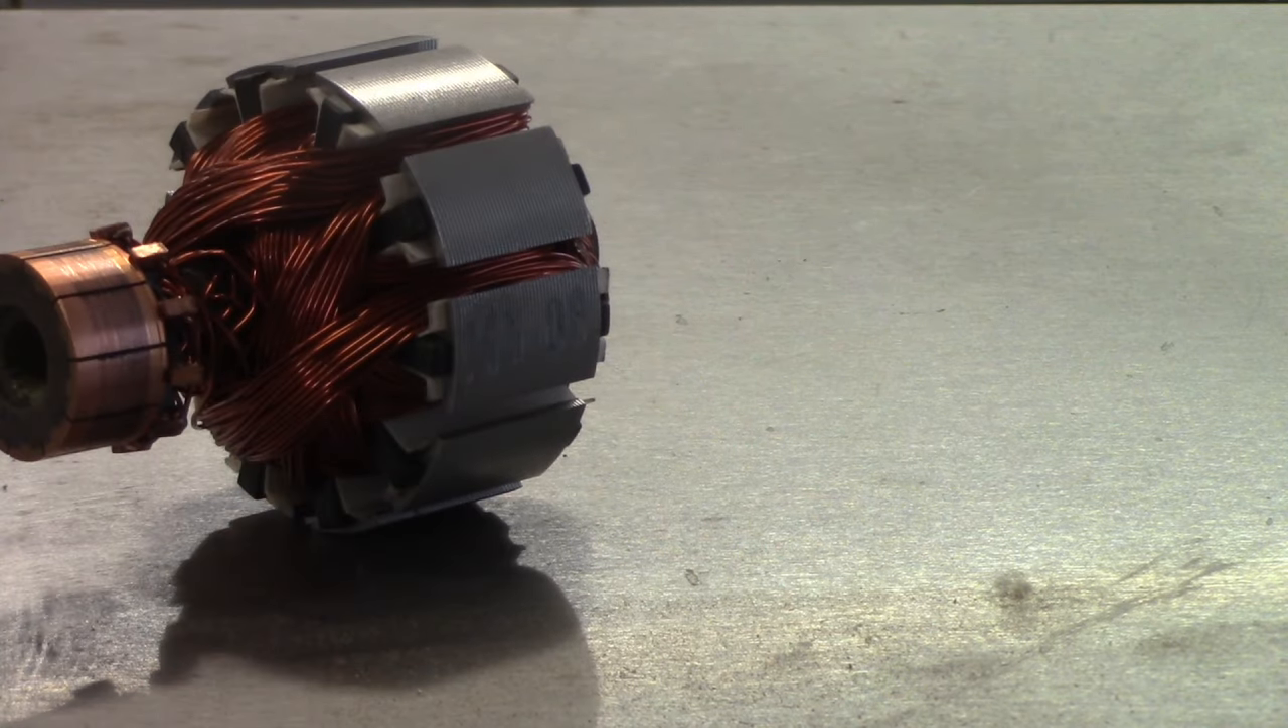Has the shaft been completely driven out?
Yes.